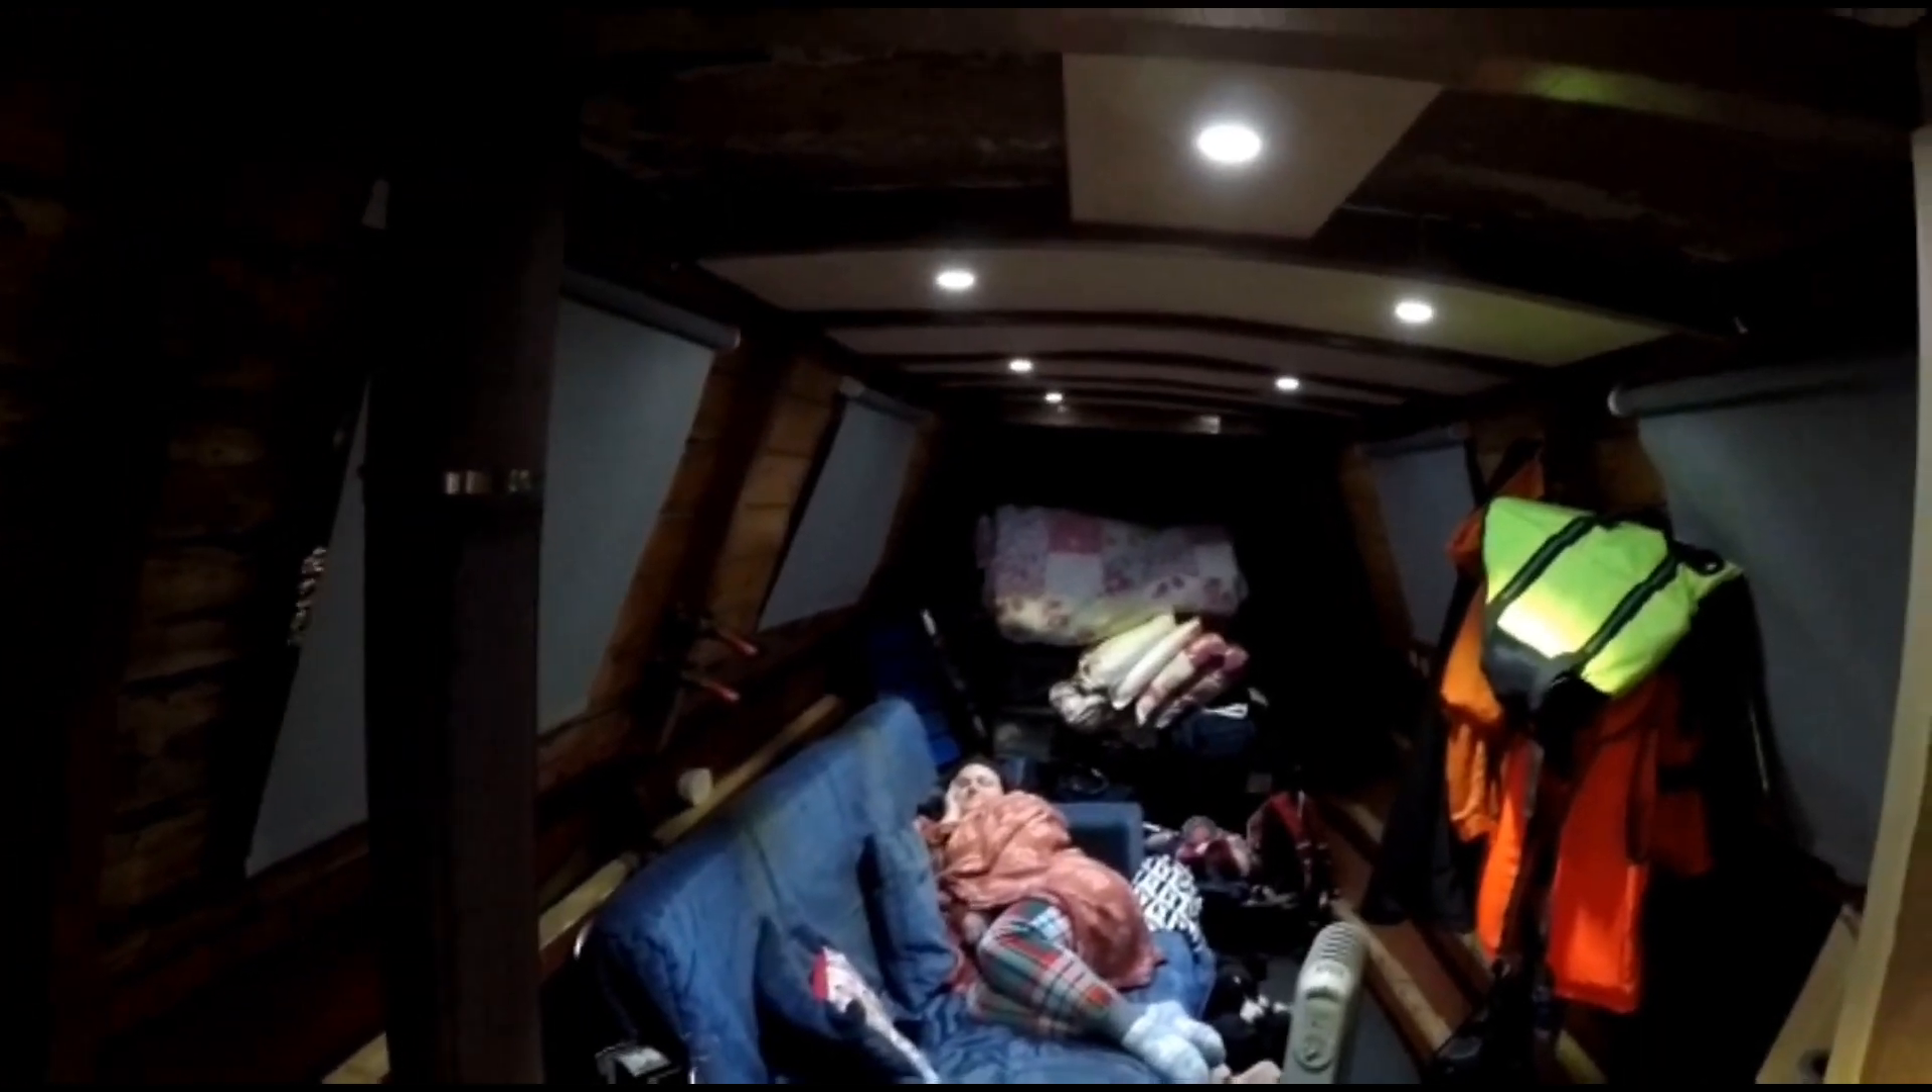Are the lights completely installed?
Yes.